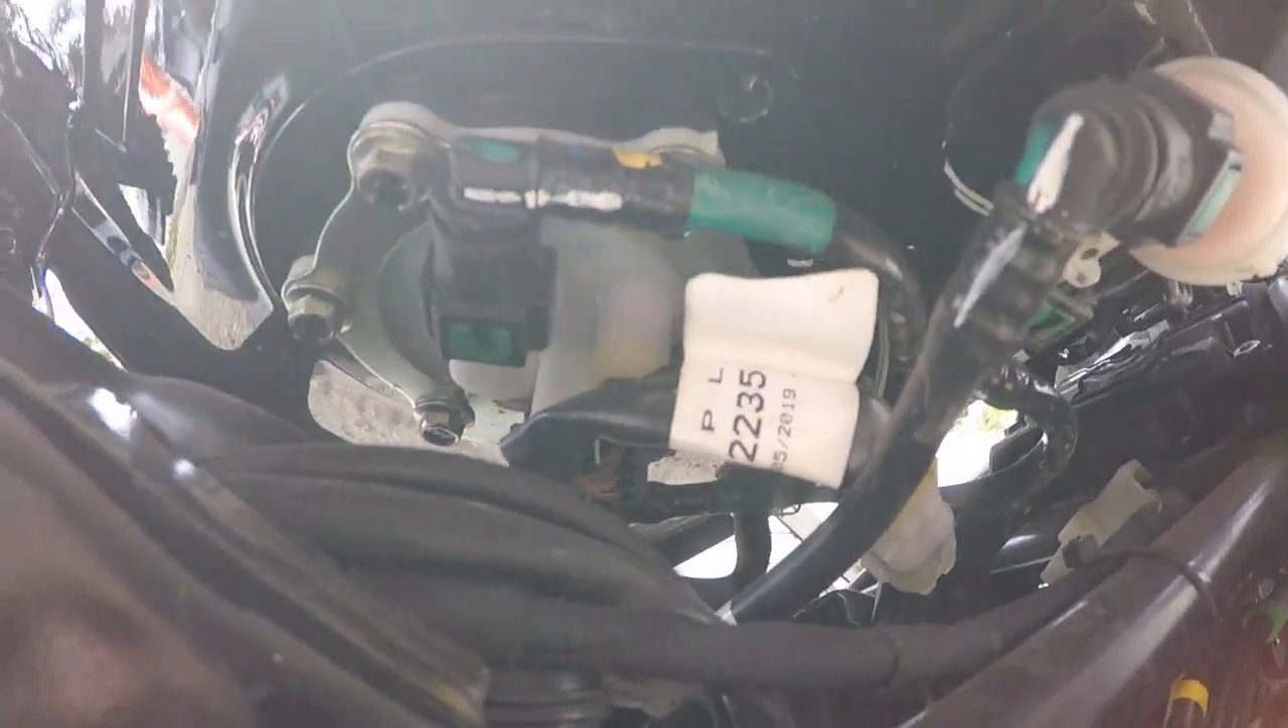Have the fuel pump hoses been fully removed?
No.